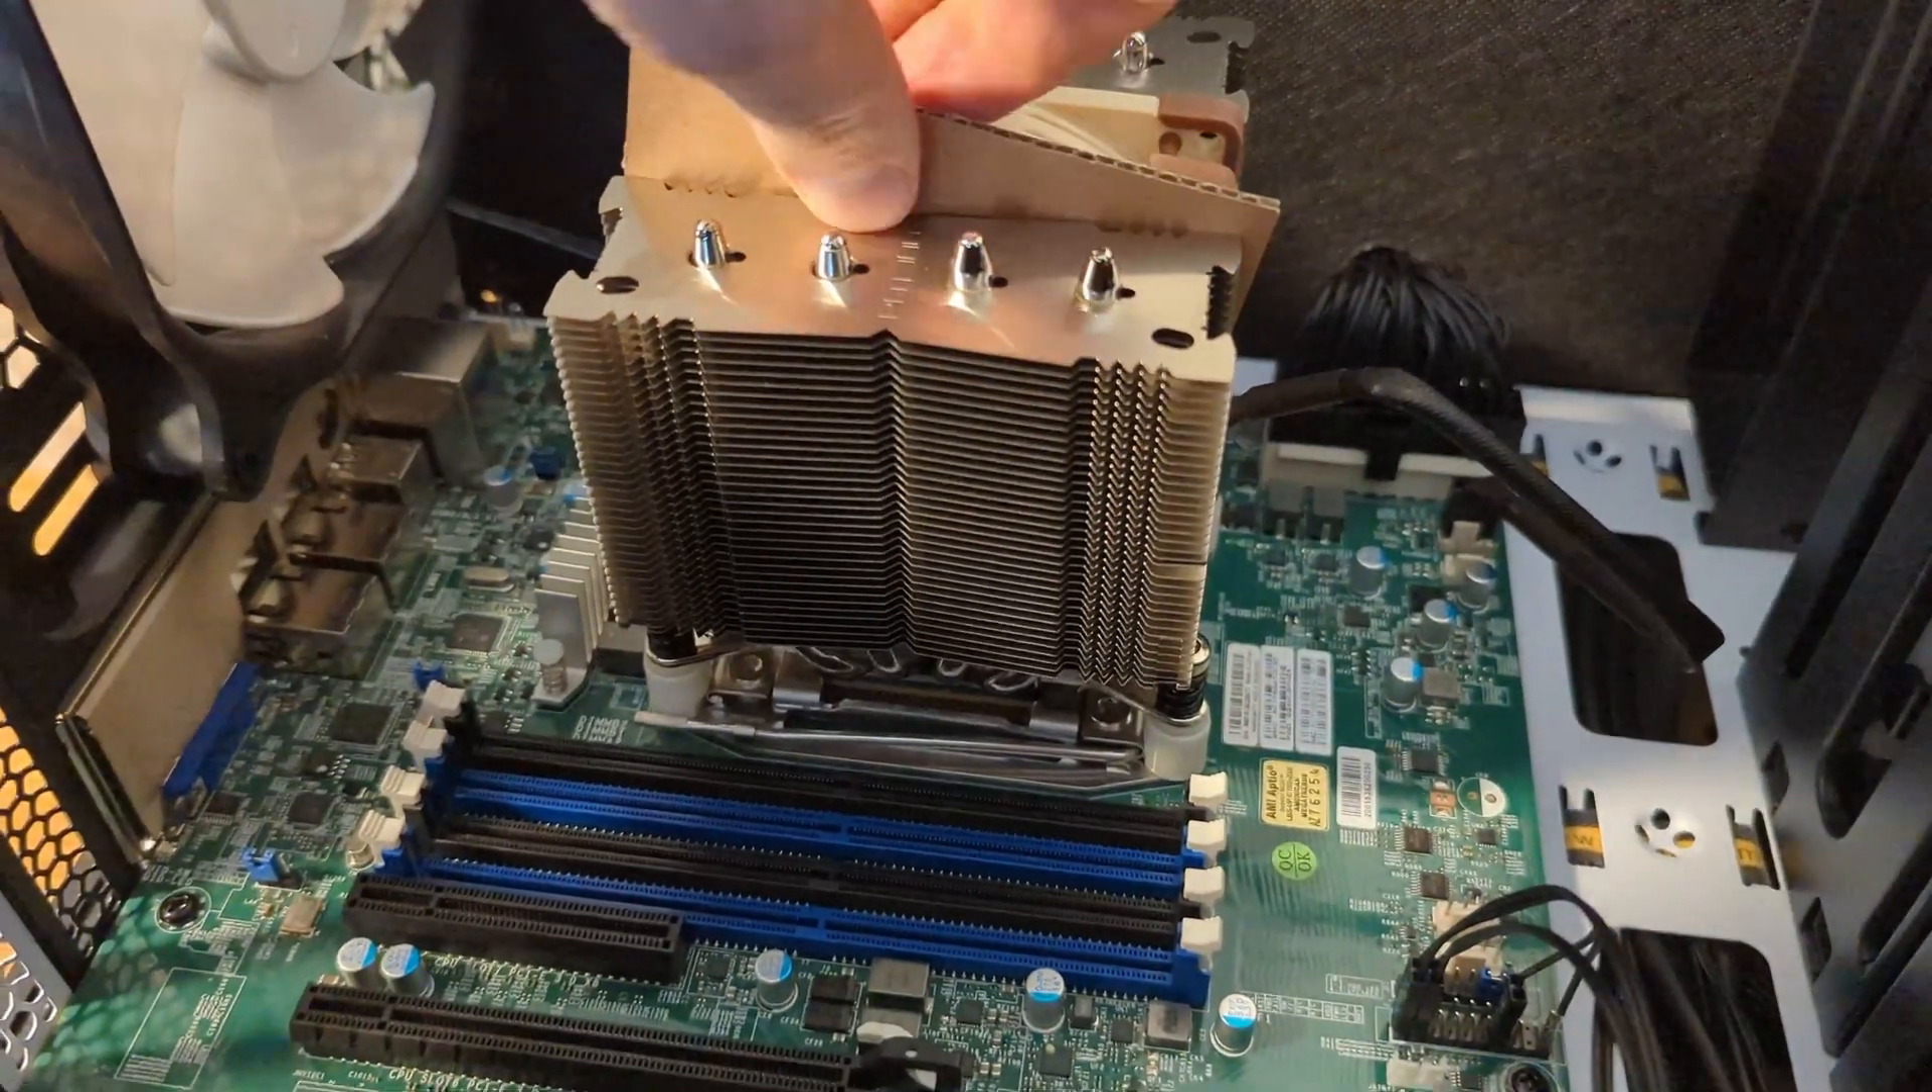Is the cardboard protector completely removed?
No.